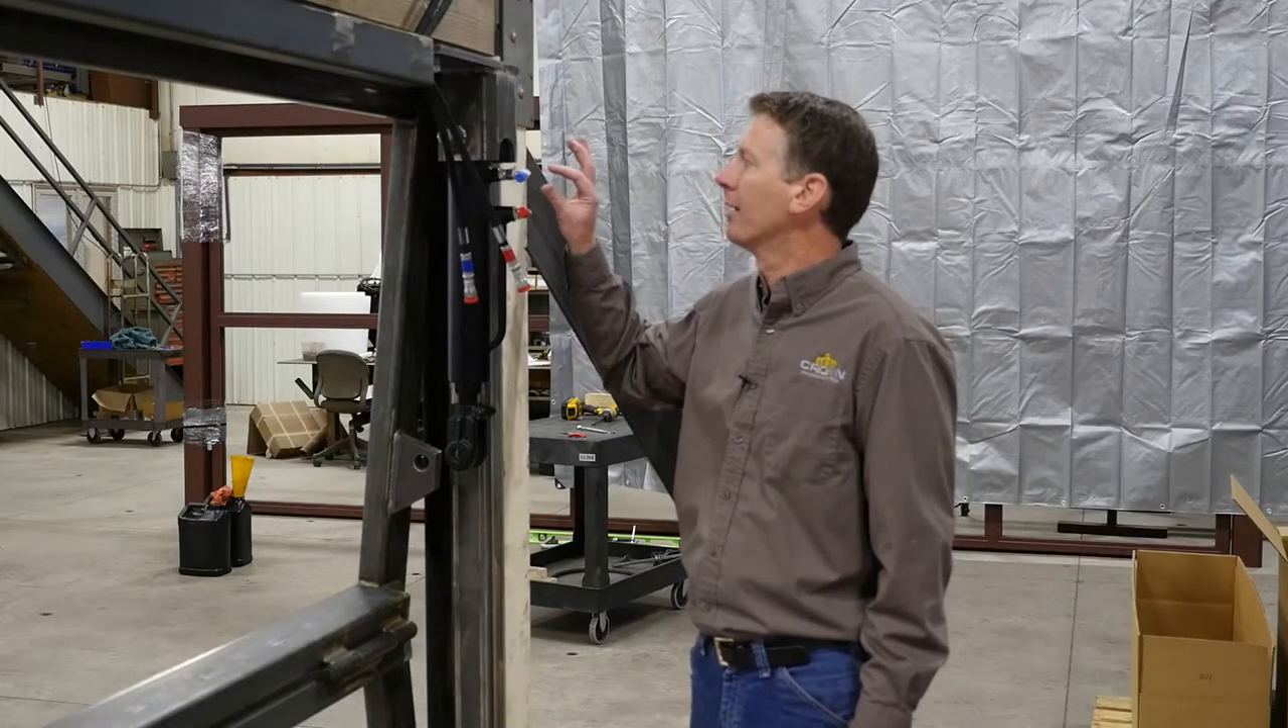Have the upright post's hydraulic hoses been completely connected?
No.